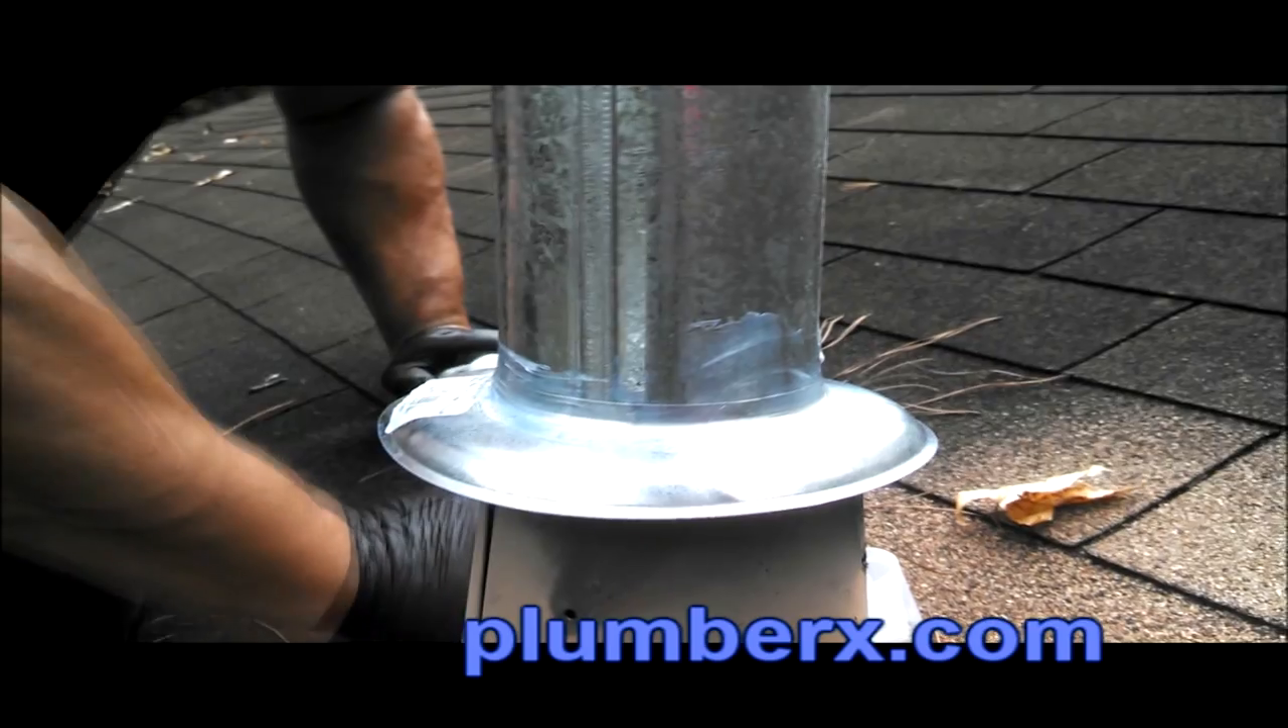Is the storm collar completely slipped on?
Yes.